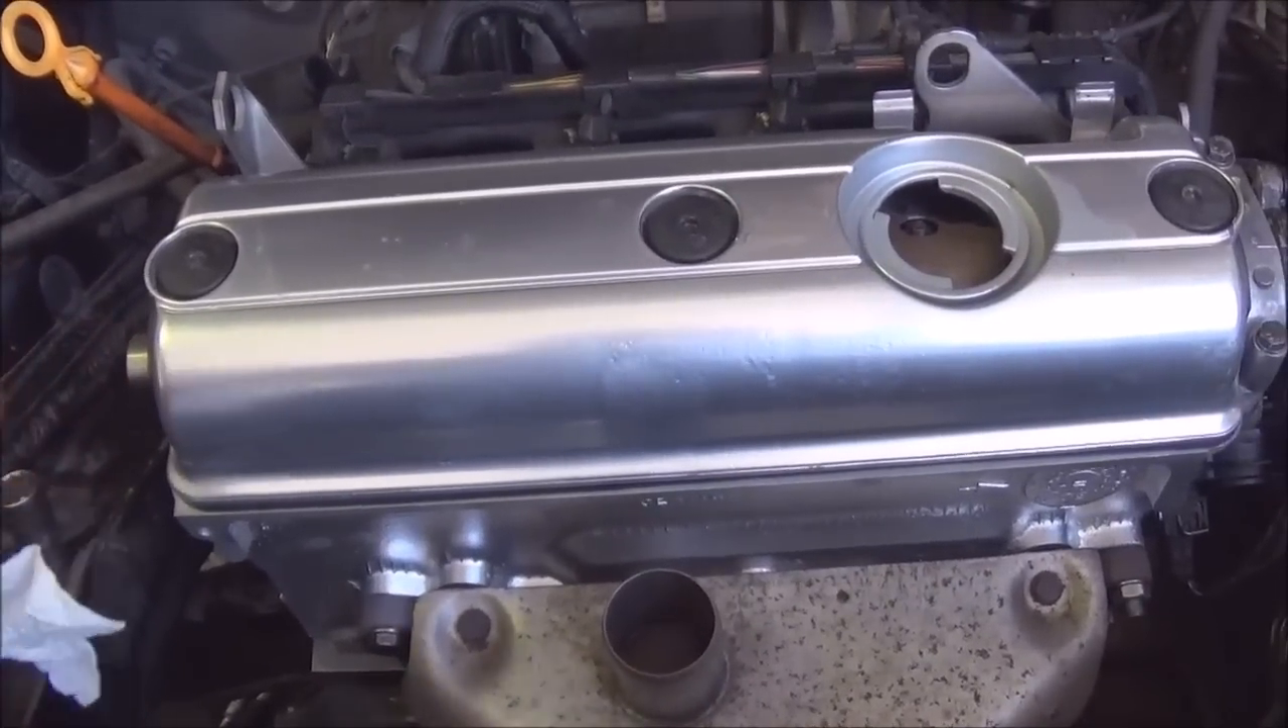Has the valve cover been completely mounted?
Yes.